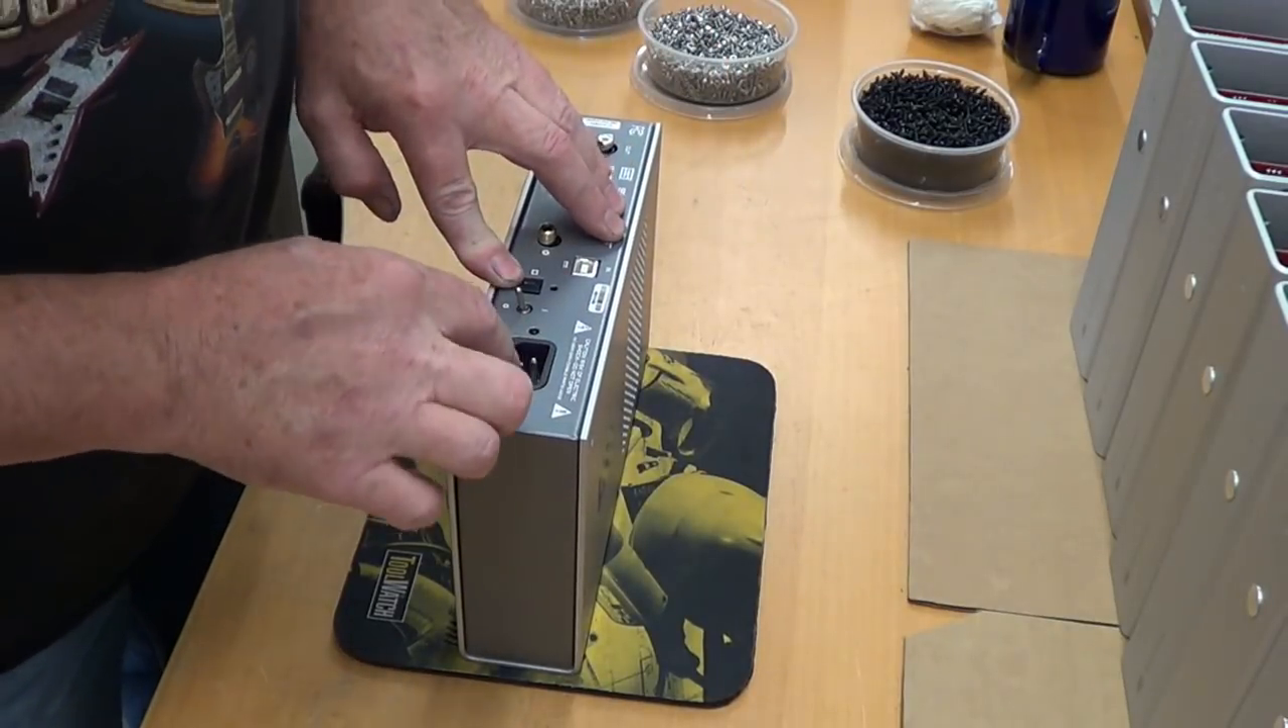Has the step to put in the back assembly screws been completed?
No.